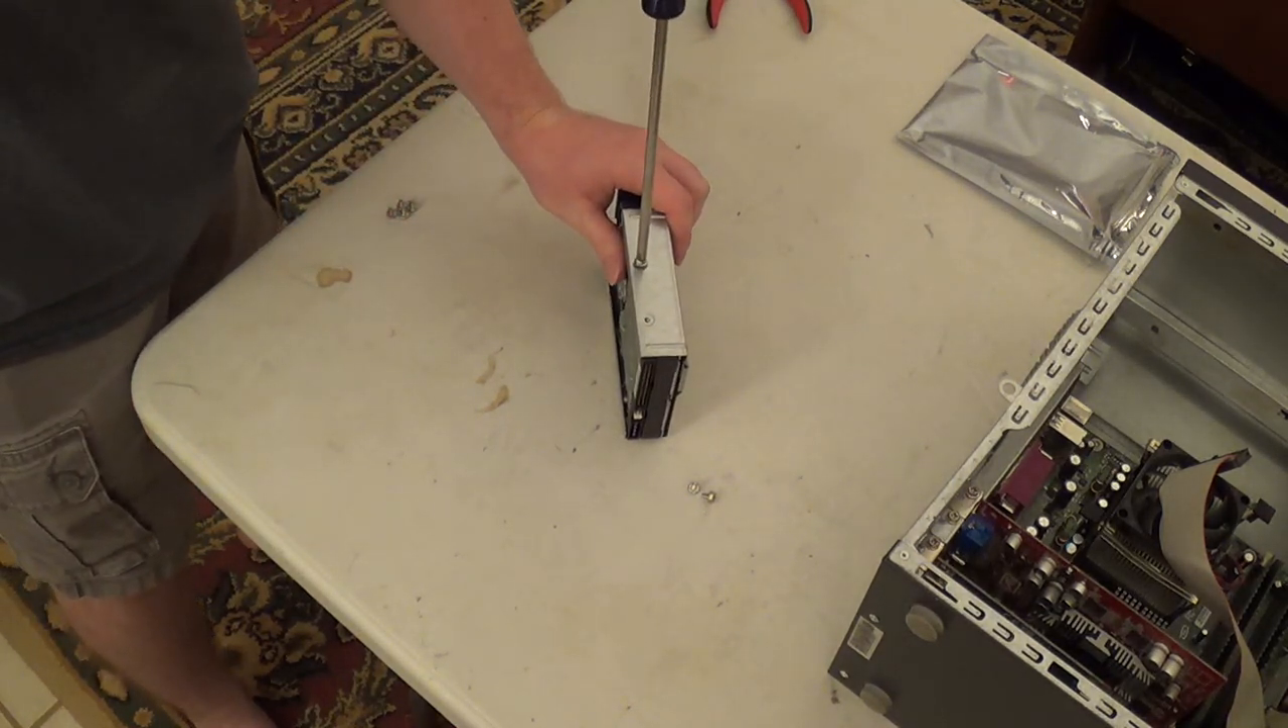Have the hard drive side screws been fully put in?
No.